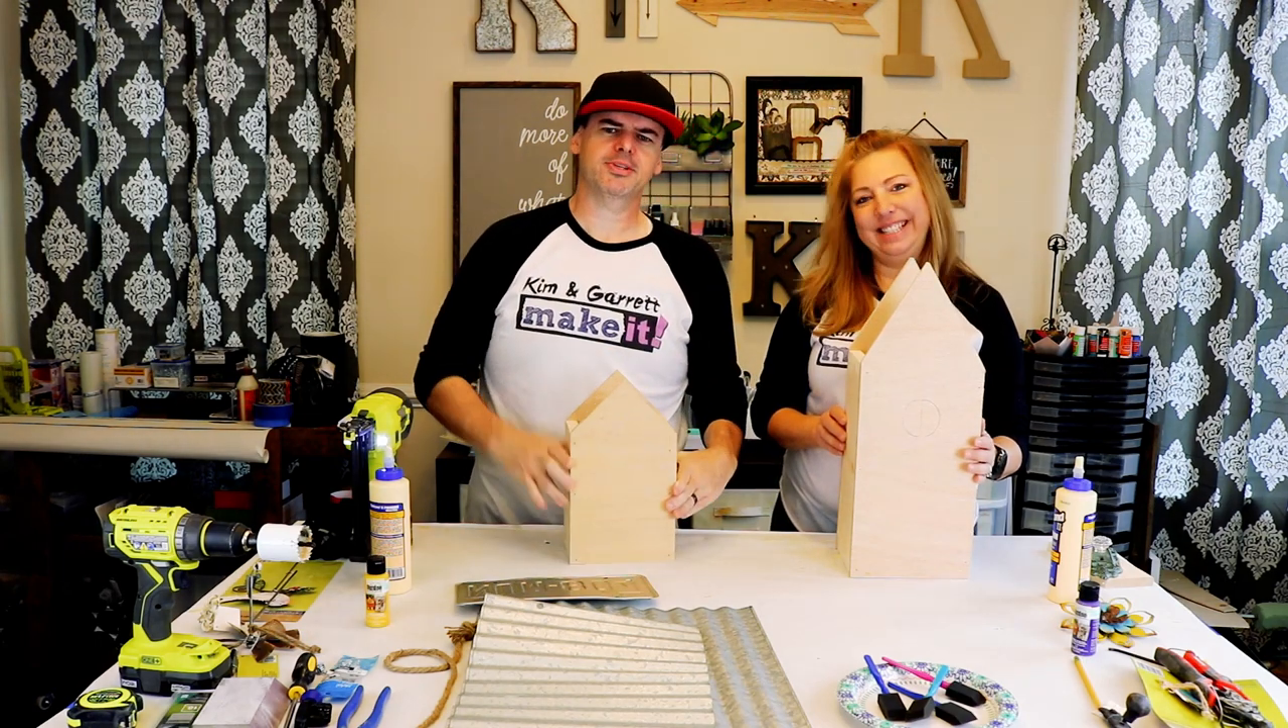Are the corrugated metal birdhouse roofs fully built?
No.